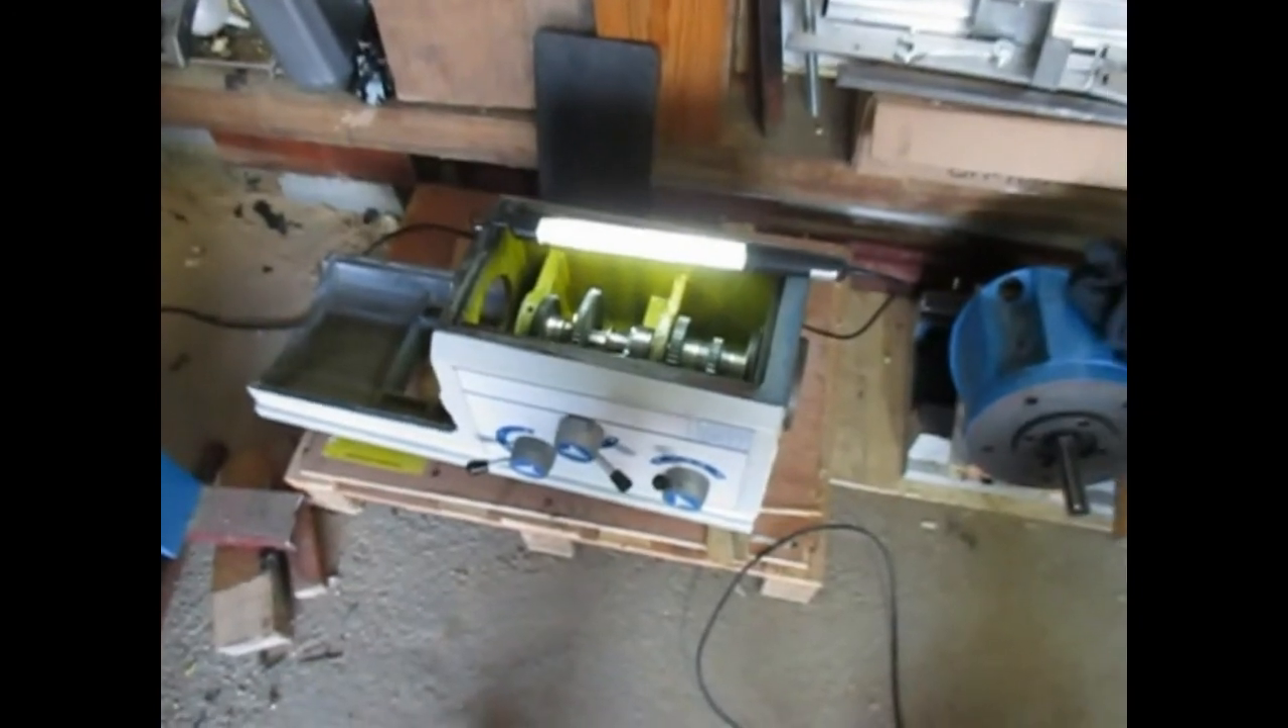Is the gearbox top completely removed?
Yes.